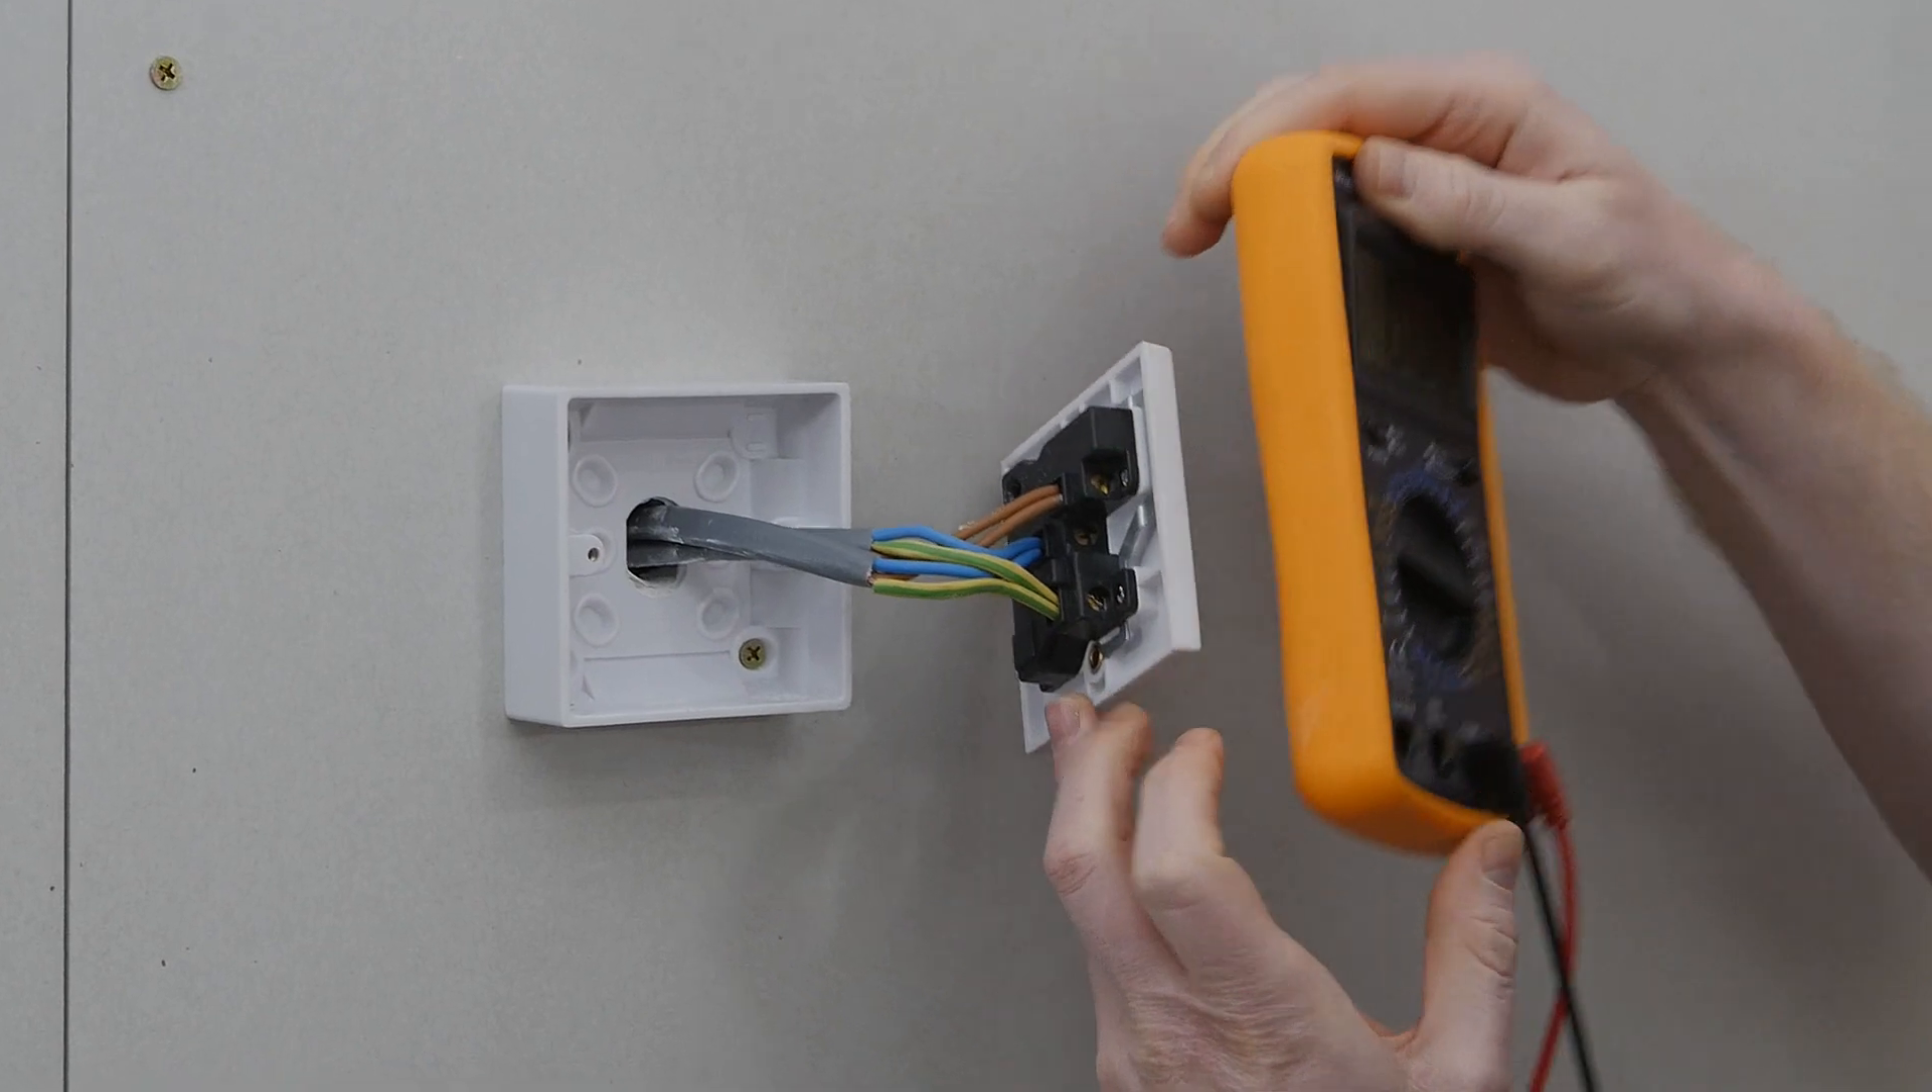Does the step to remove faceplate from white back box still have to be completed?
No.